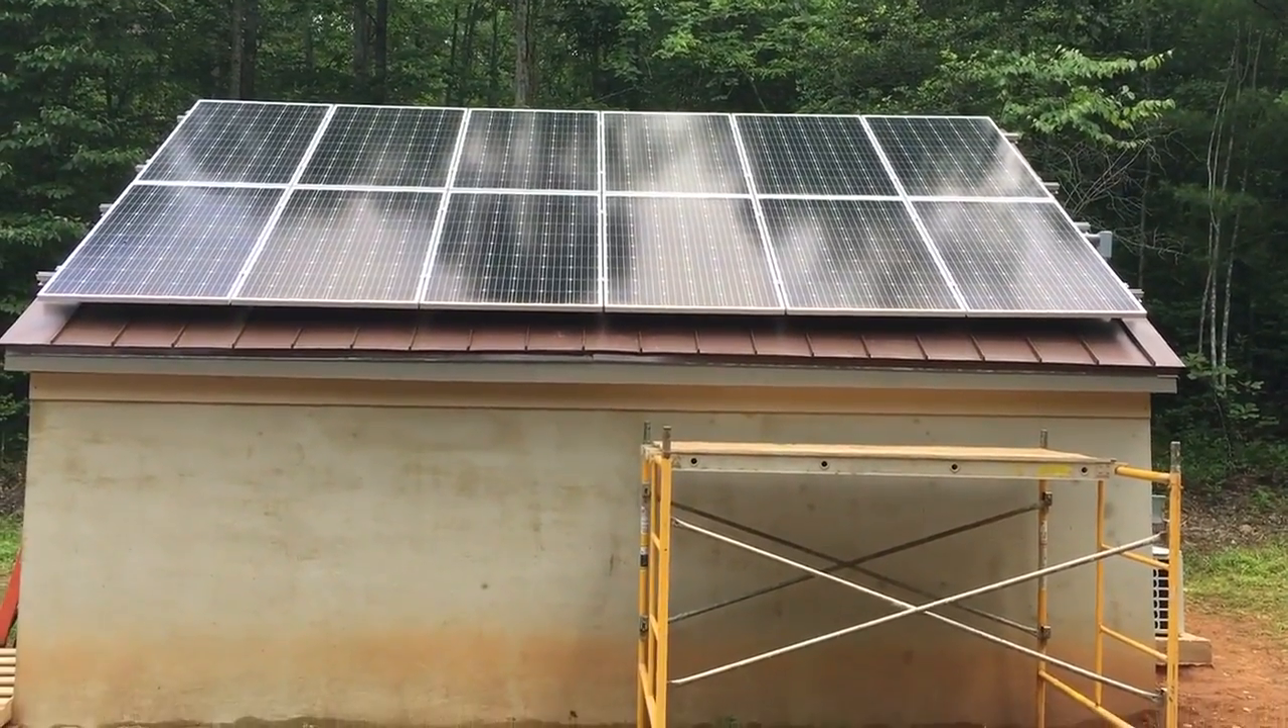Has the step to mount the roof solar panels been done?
Yes.